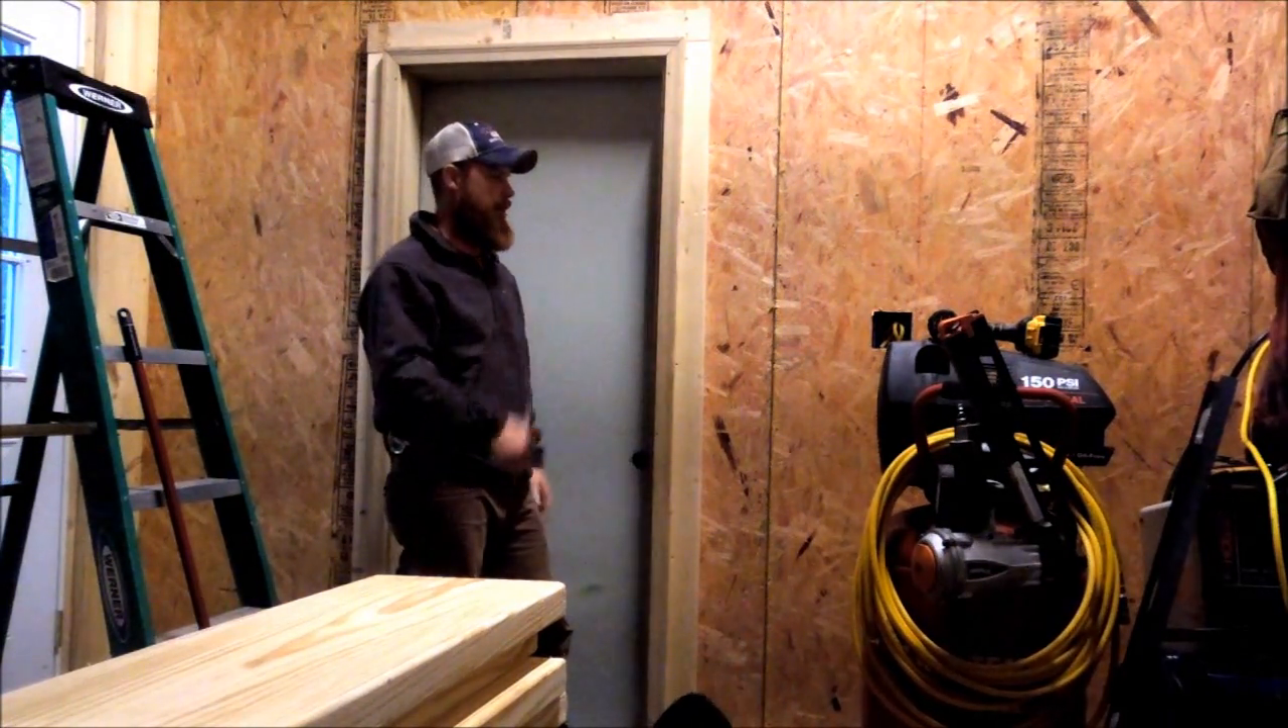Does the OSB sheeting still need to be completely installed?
No.